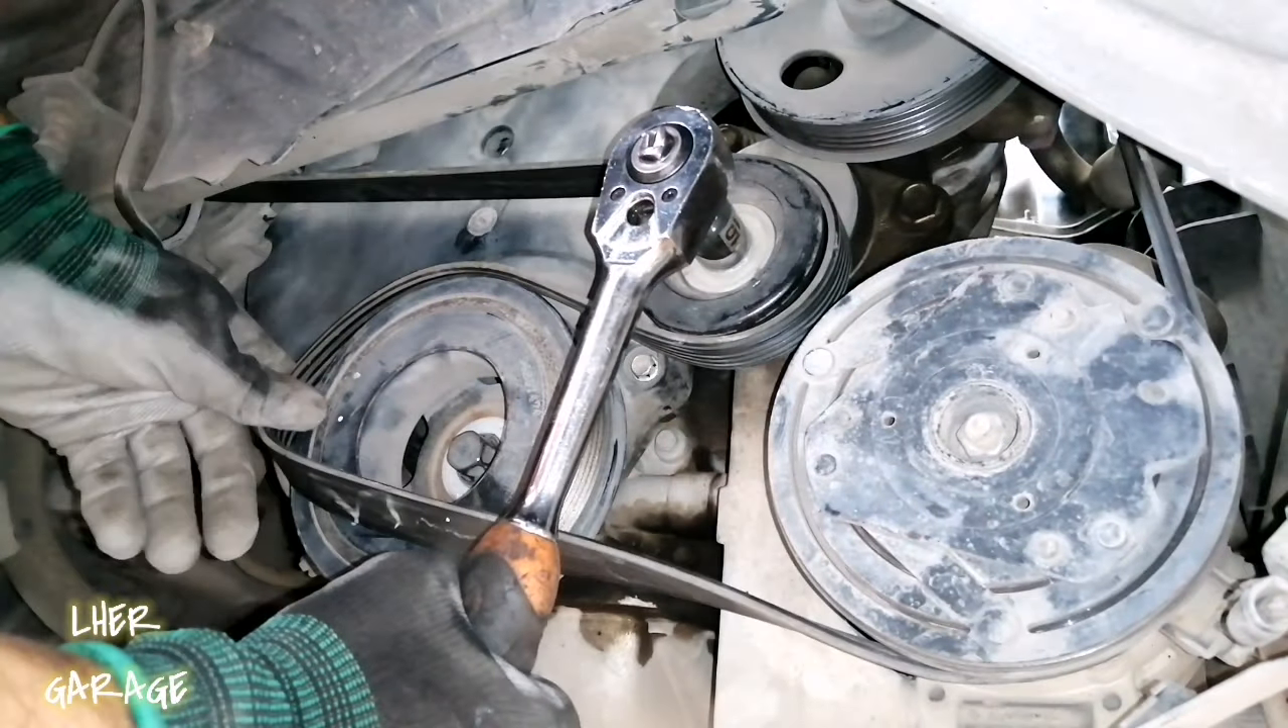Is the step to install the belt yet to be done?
Yes.